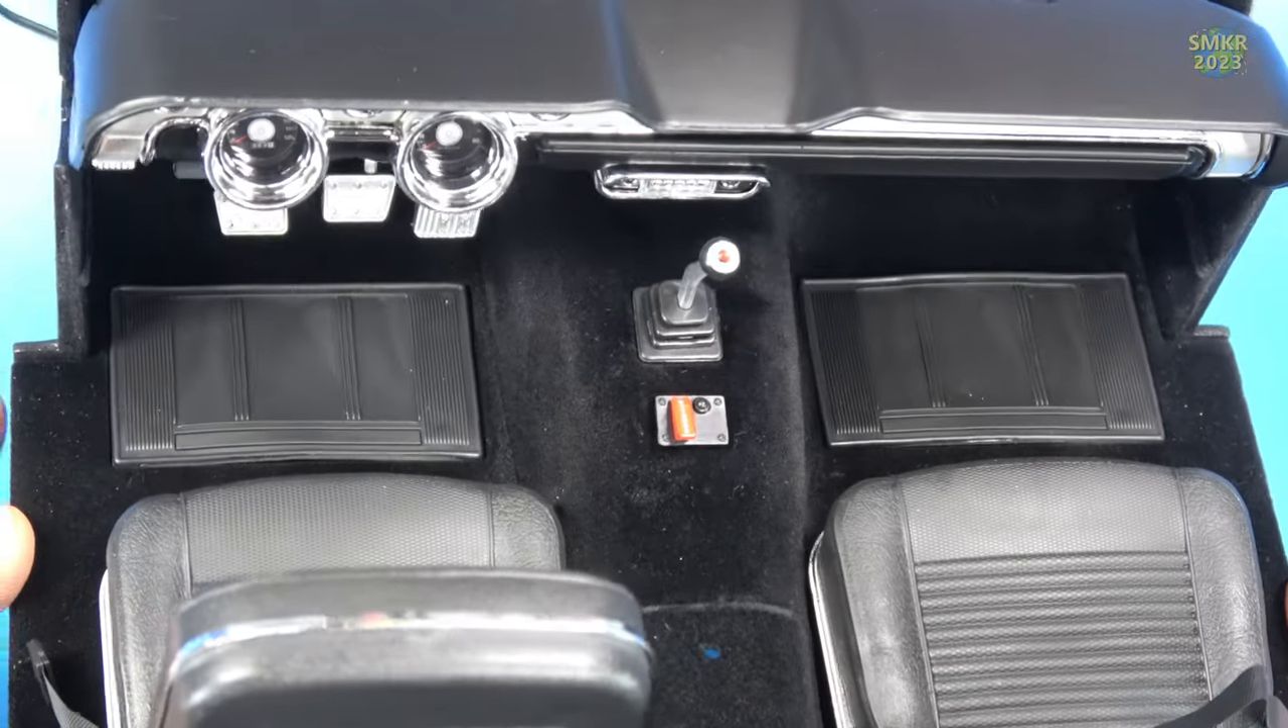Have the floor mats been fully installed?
Yes.